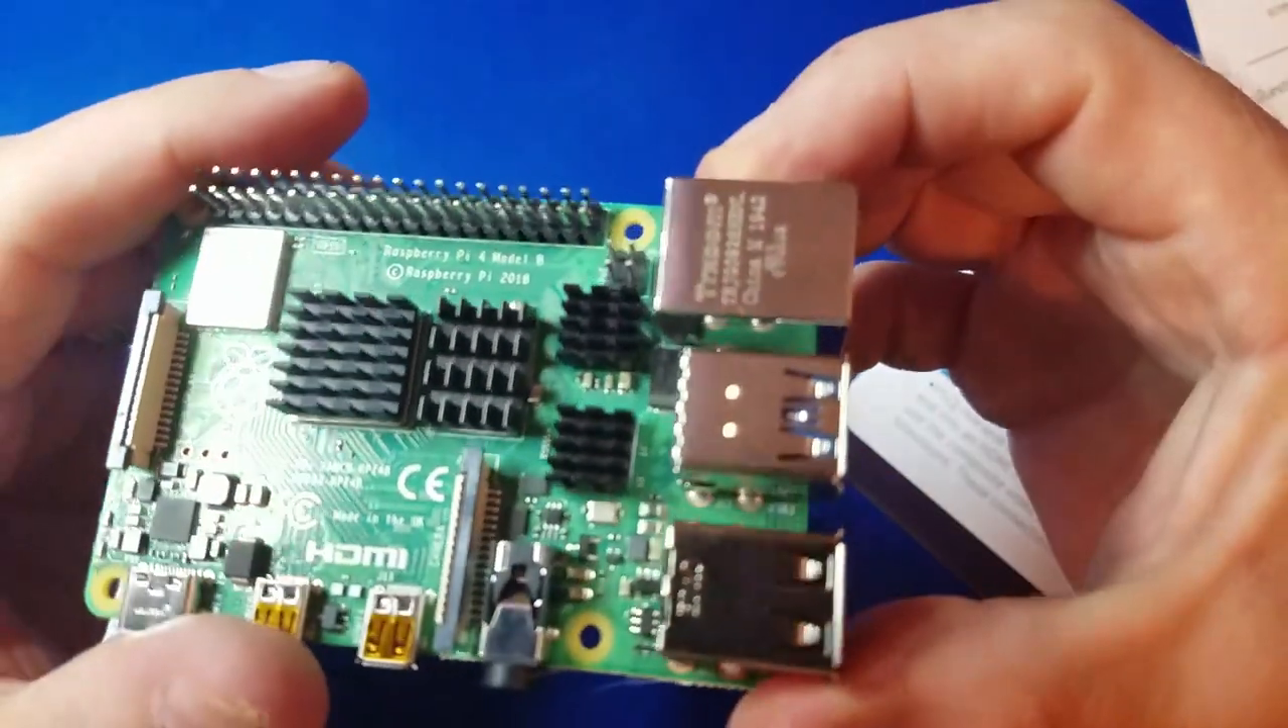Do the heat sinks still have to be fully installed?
No.